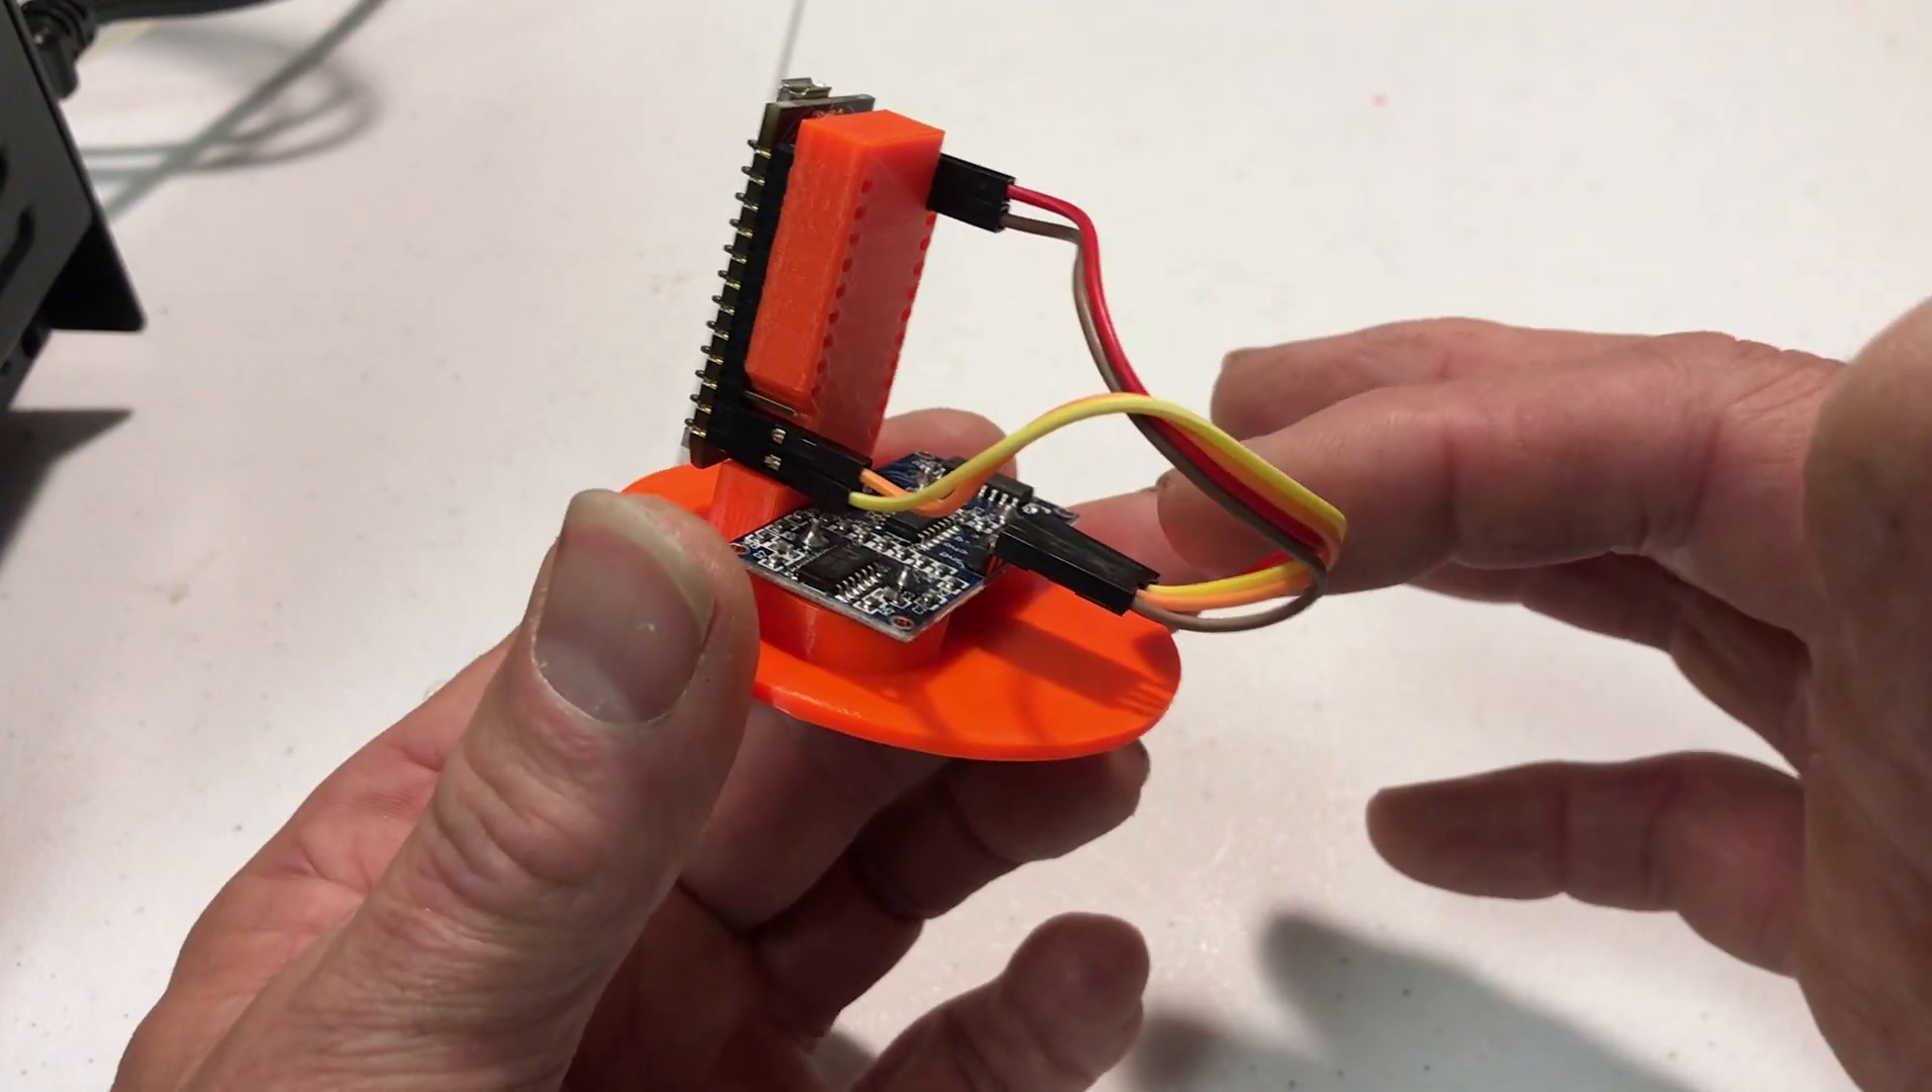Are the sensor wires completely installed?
Yes.